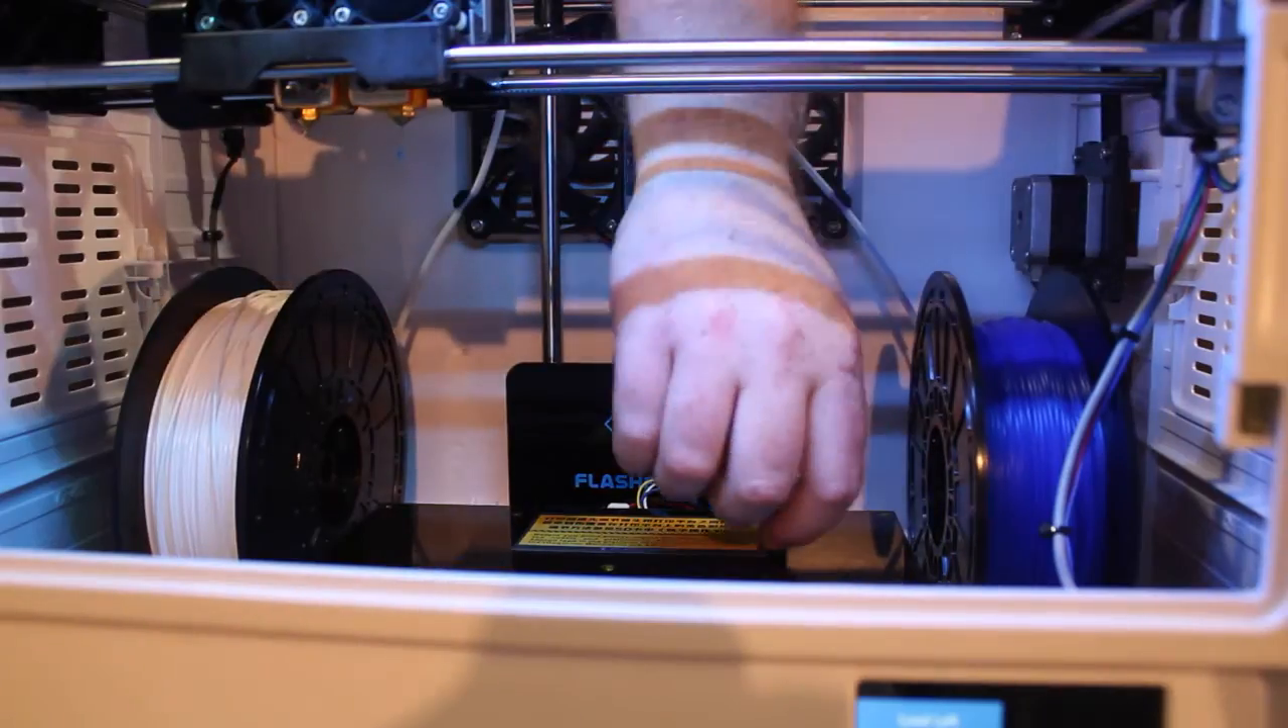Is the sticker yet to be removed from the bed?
Yes.